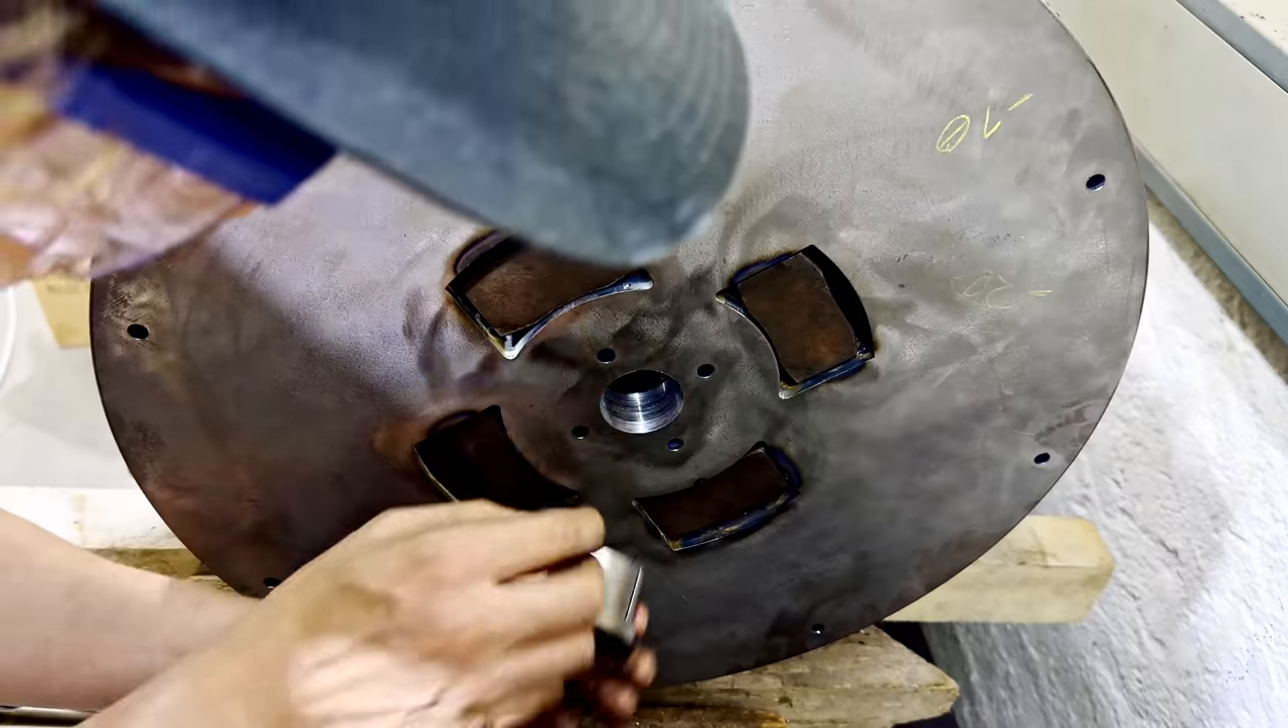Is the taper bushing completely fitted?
No.